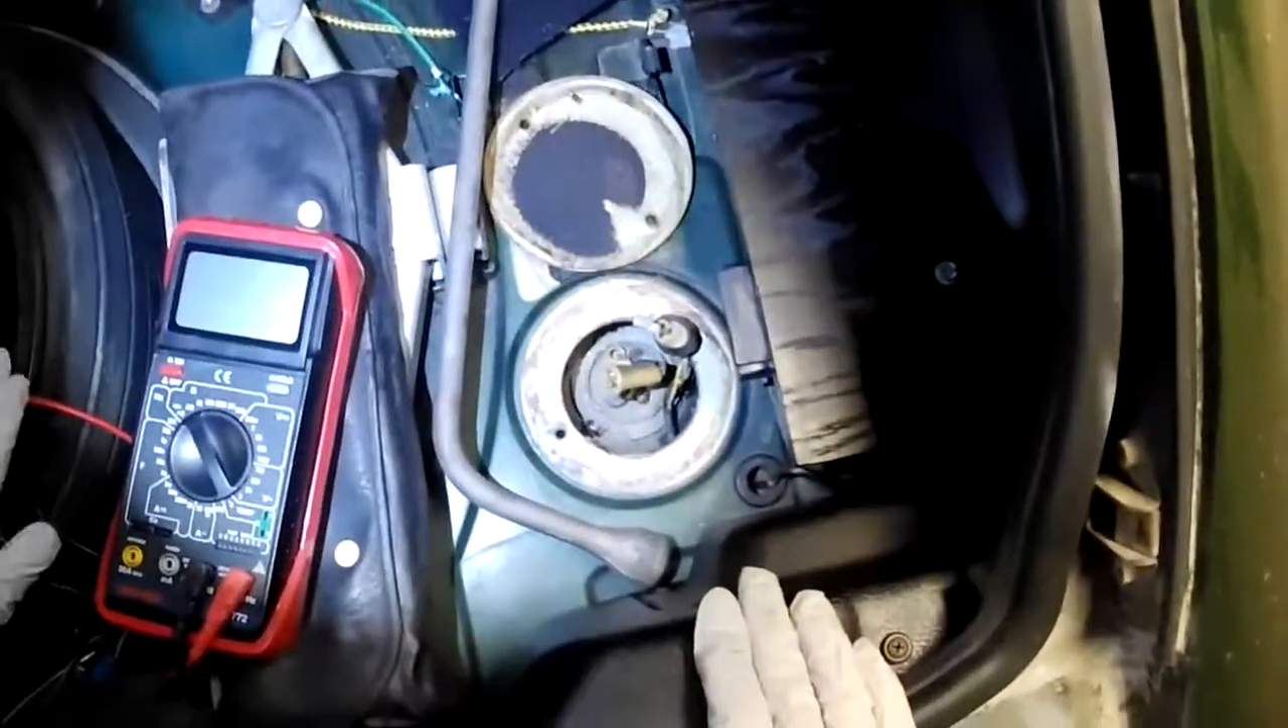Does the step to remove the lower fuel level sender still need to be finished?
Yes.